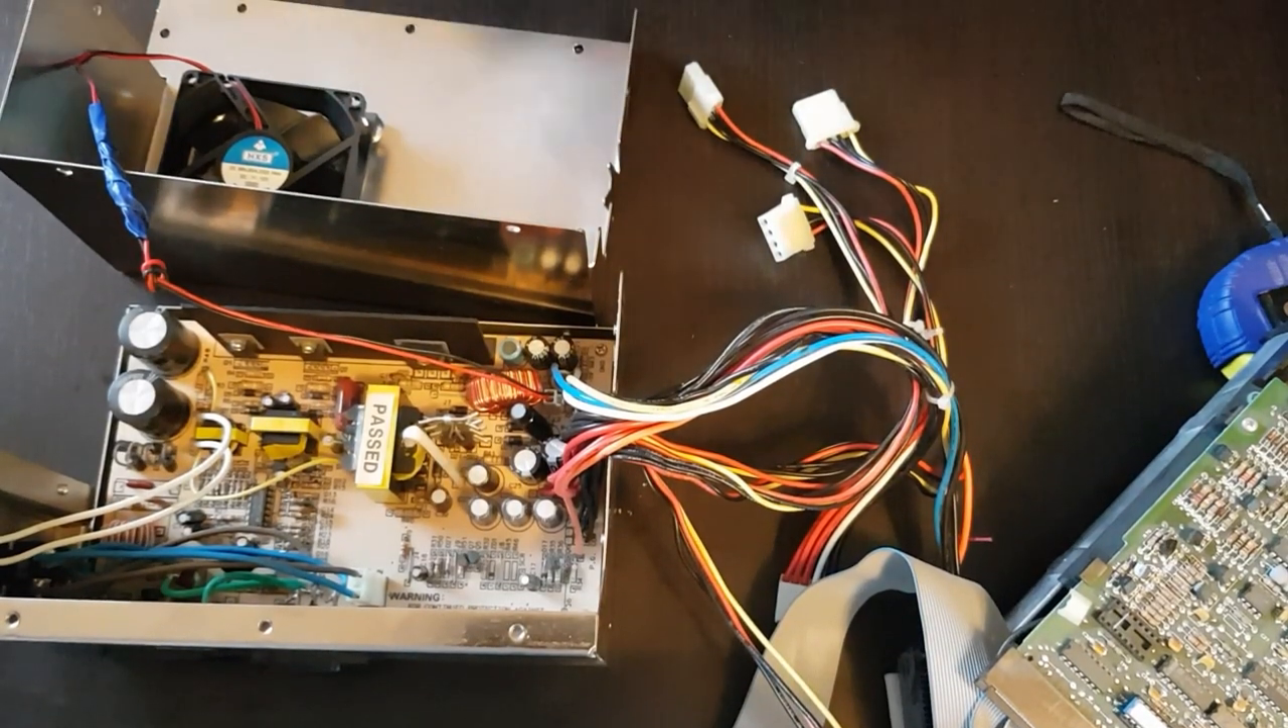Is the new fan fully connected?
Yes.